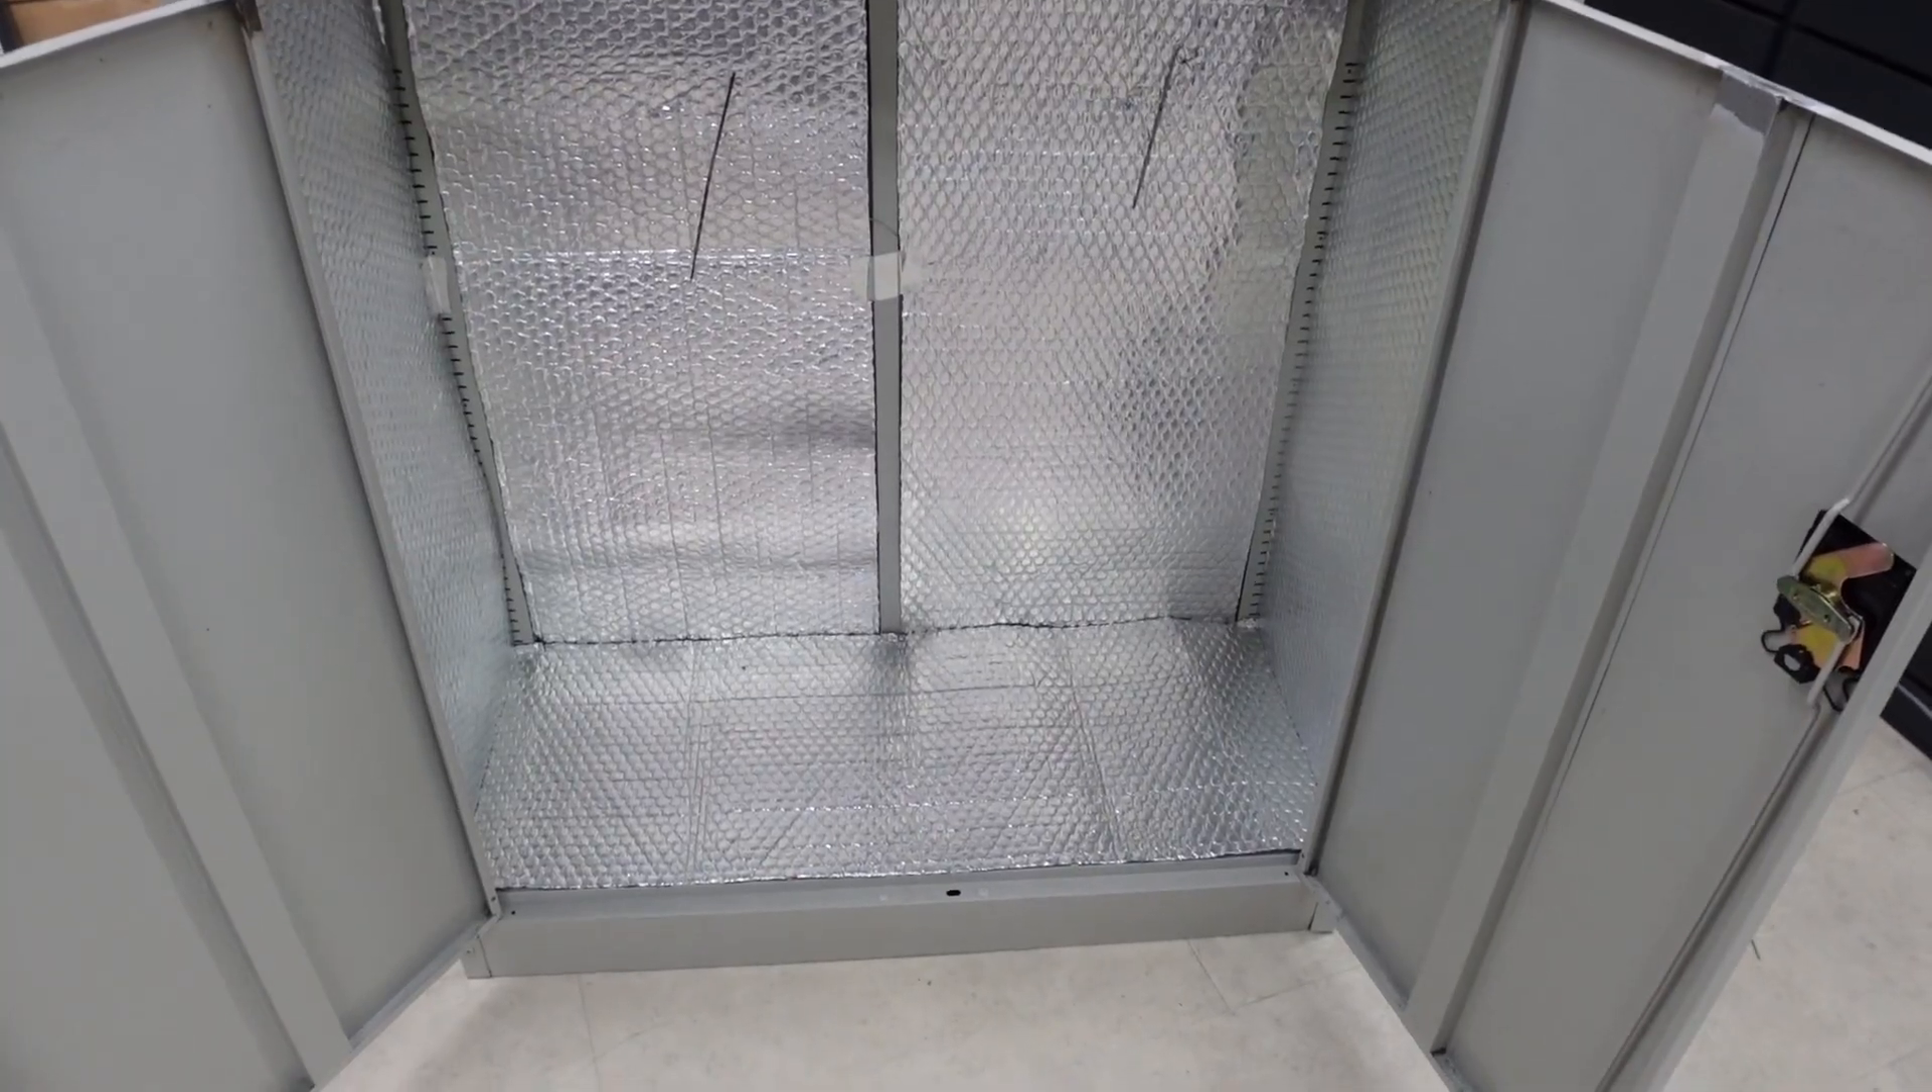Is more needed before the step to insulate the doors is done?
Yes.